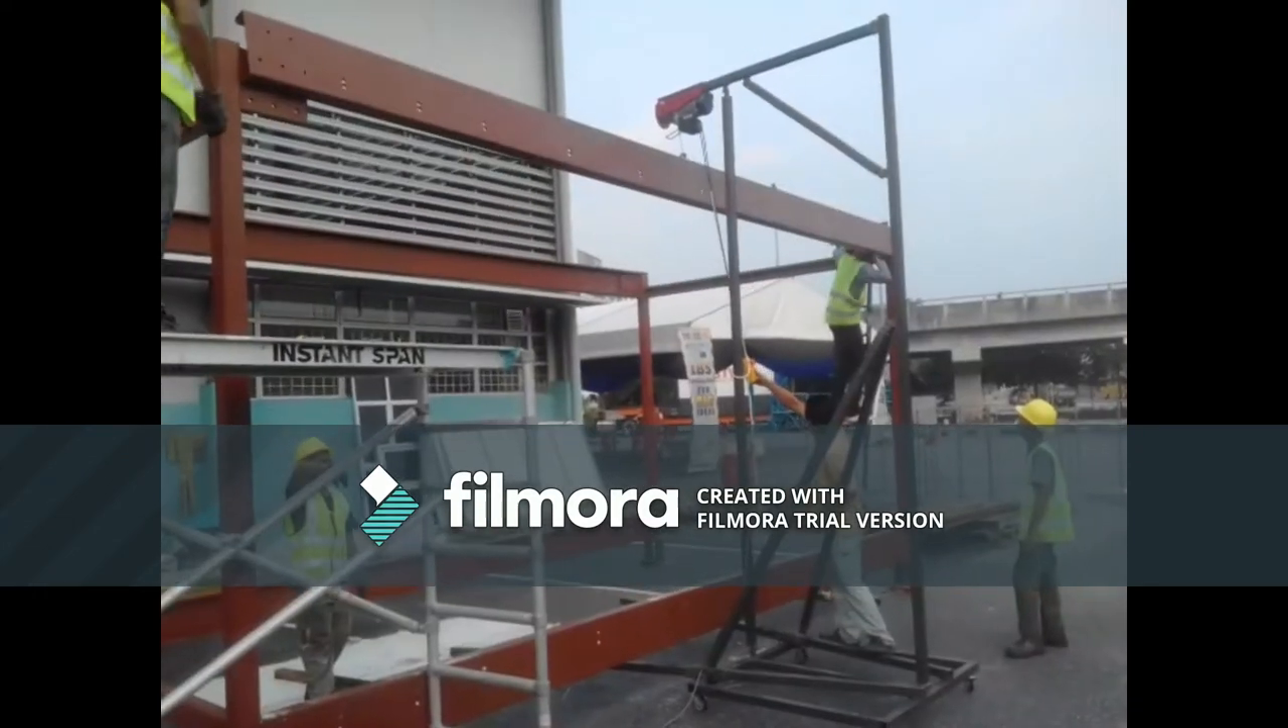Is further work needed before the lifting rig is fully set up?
No.